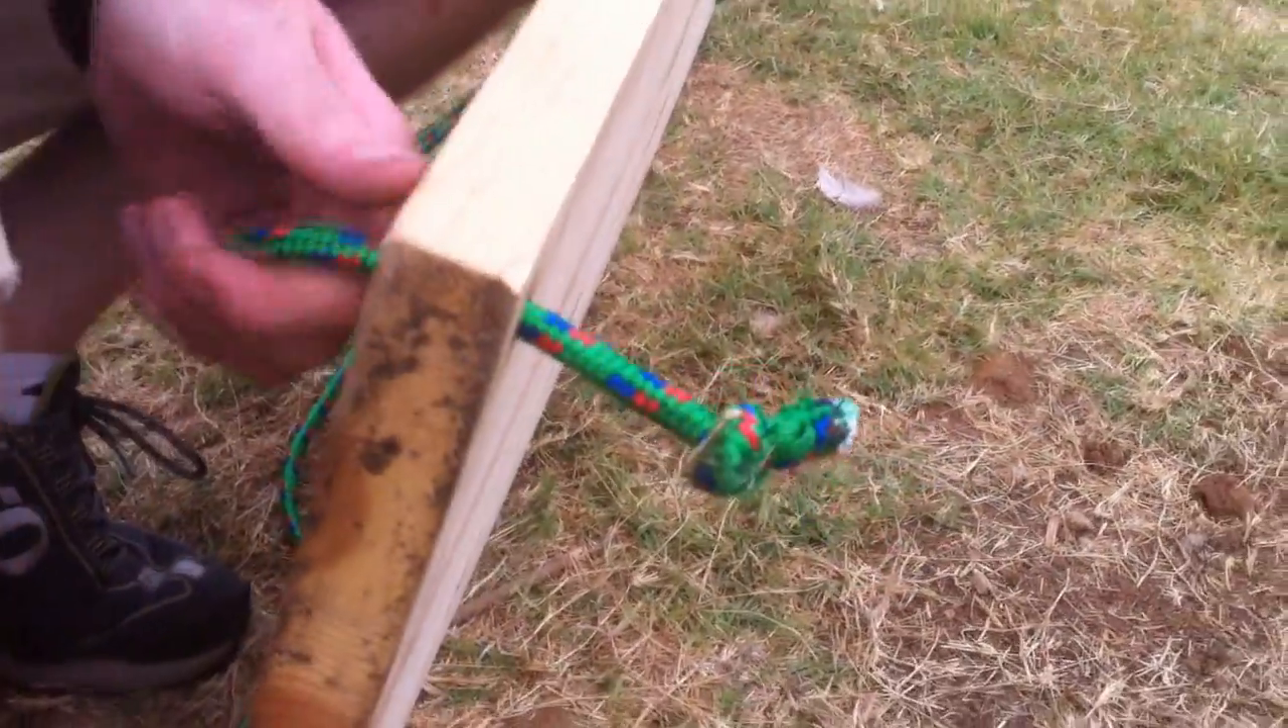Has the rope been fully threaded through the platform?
Yes.